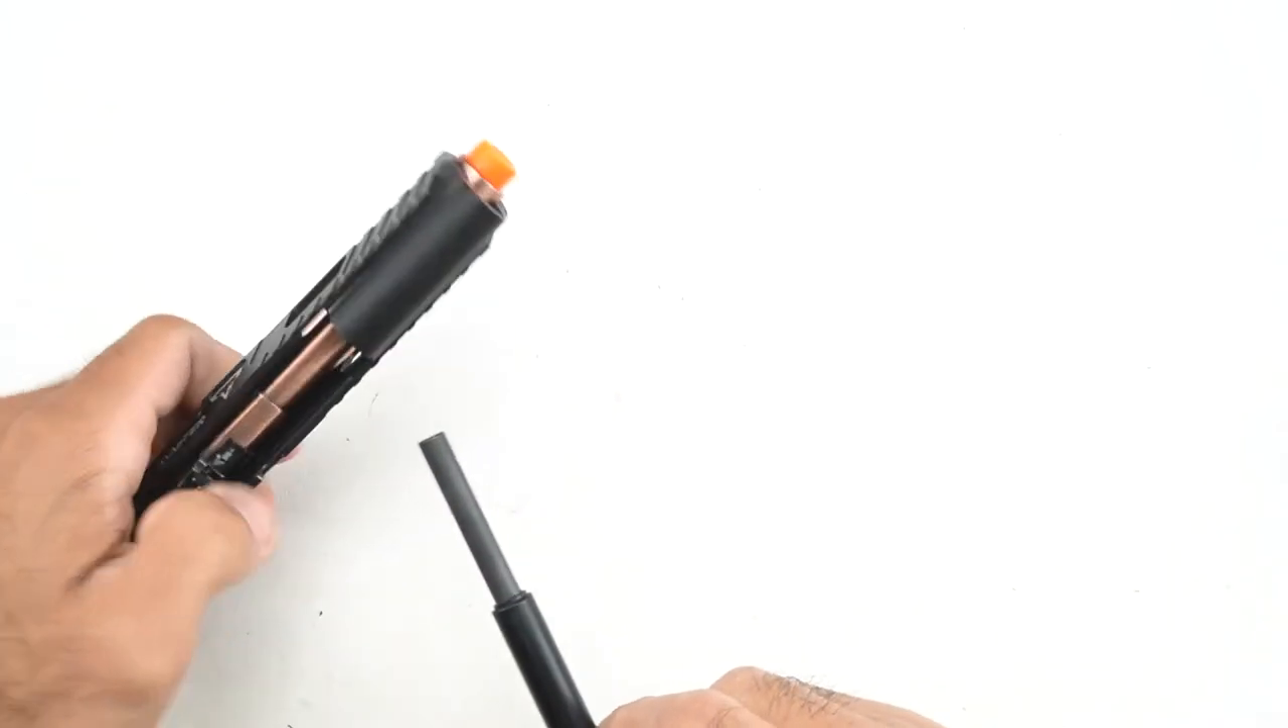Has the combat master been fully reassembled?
No.